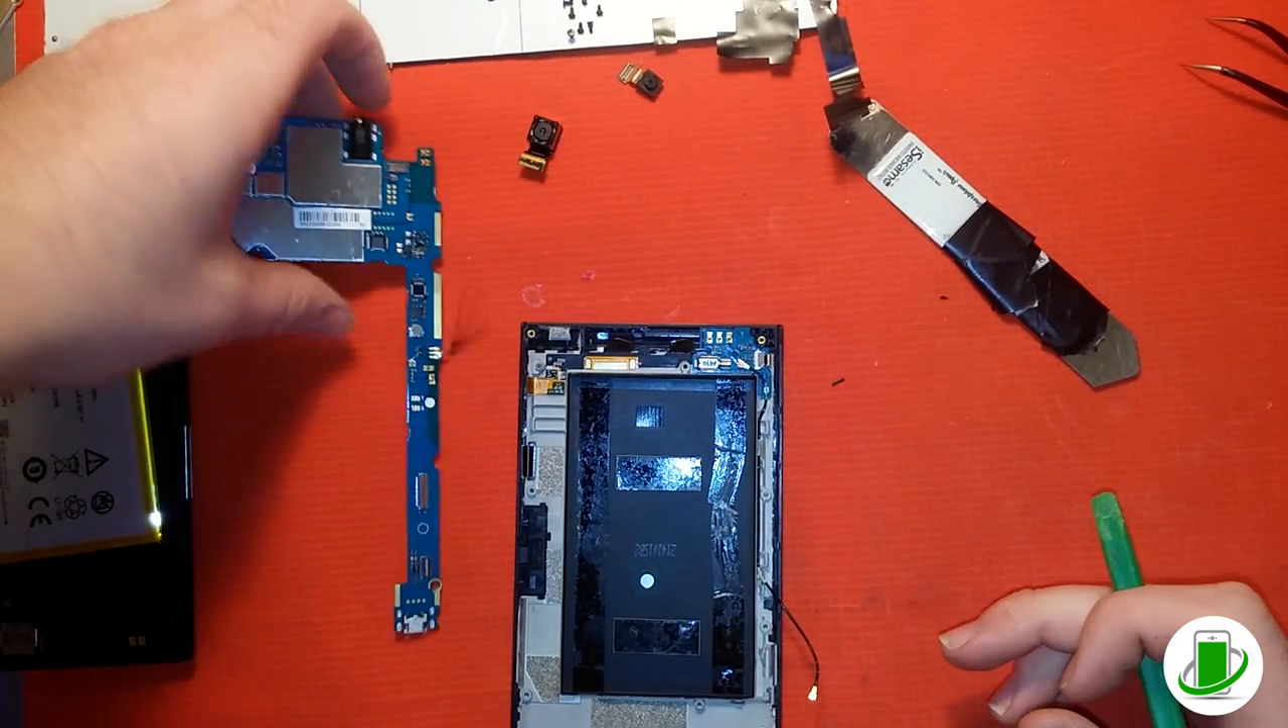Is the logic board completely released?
Yes.